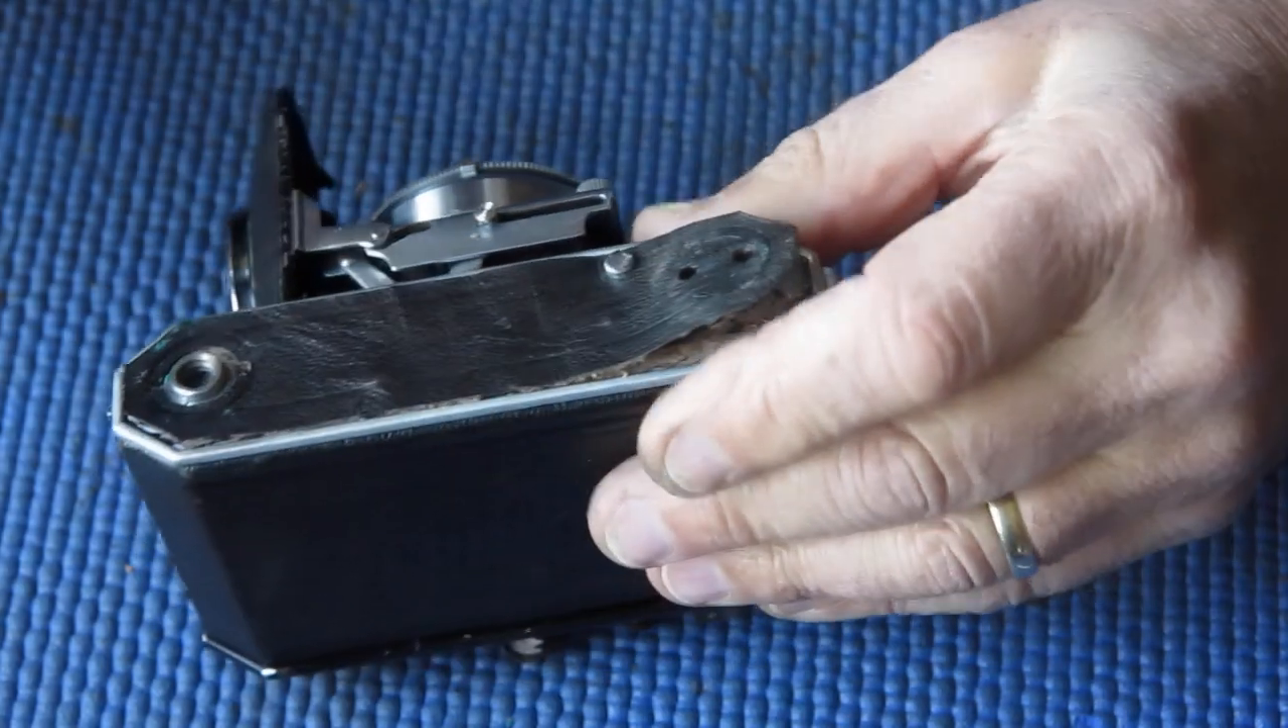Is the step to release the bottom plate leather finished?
No.